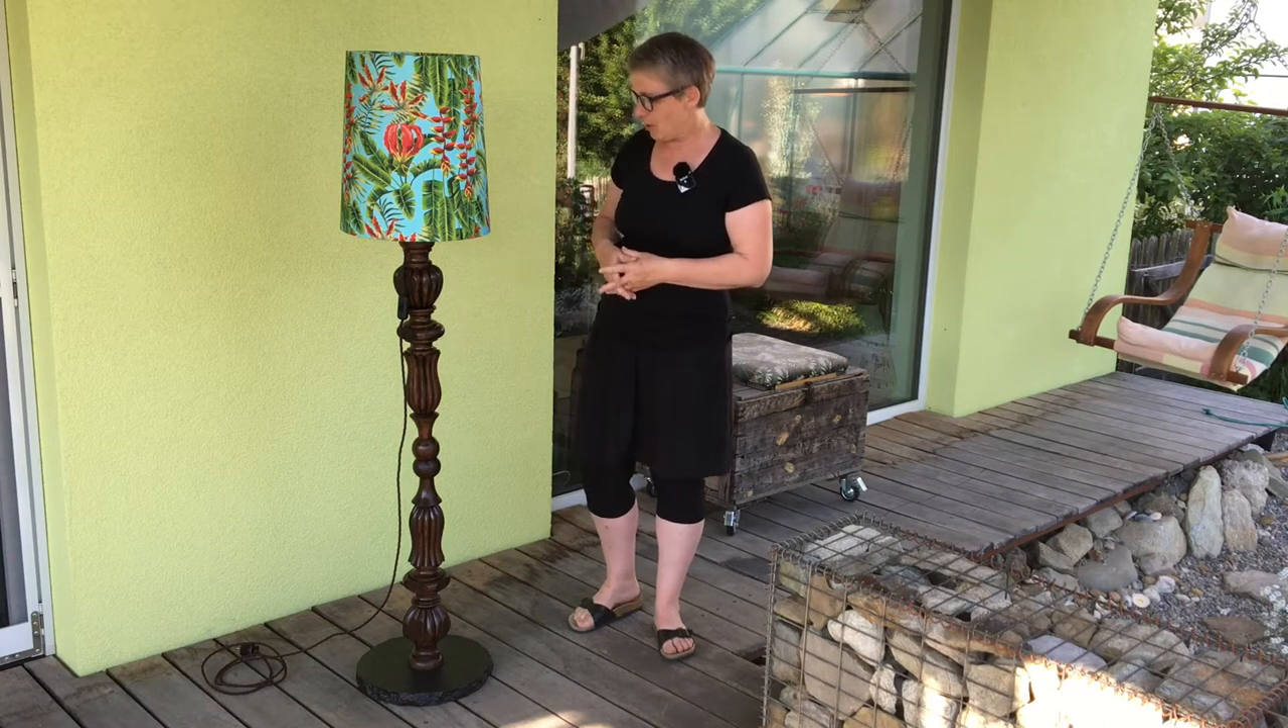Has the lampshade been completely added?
Yes.